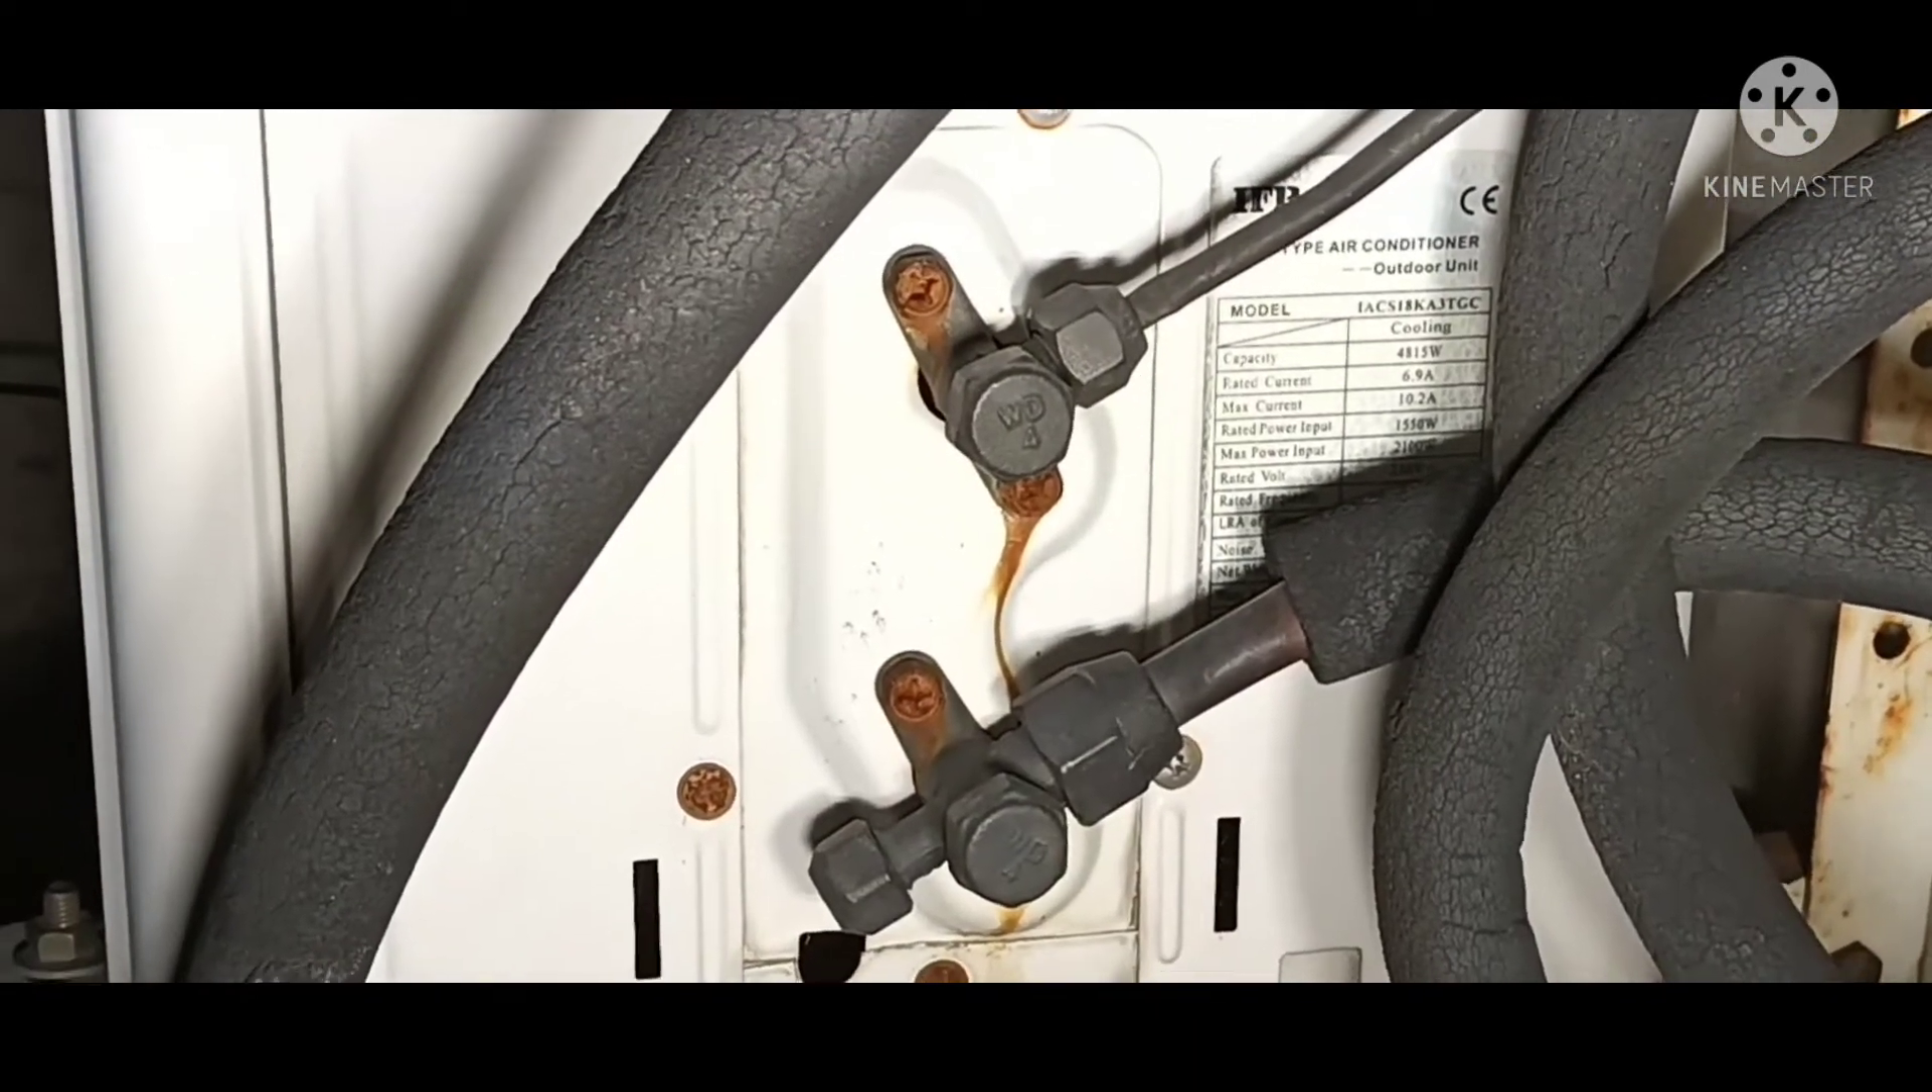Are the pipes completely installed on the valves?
Yes.